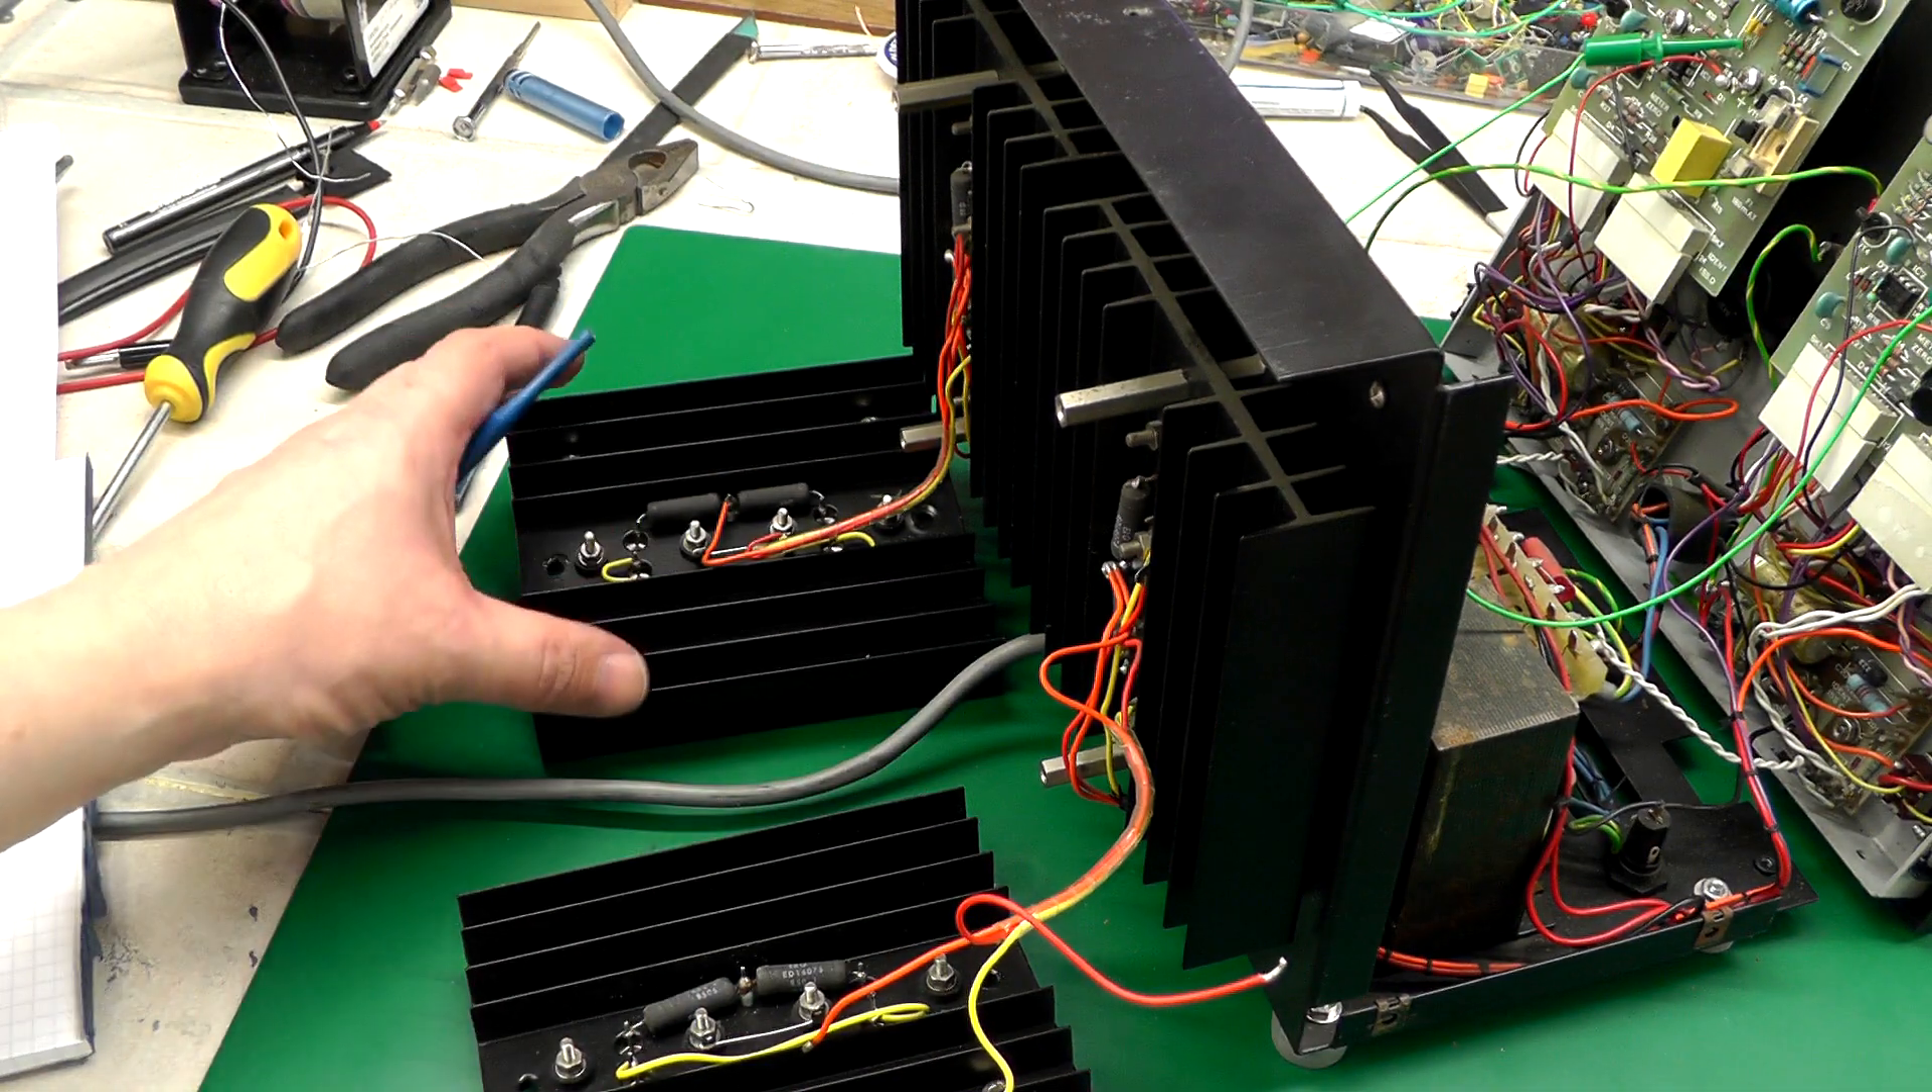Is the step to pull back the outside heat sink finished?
Yes.